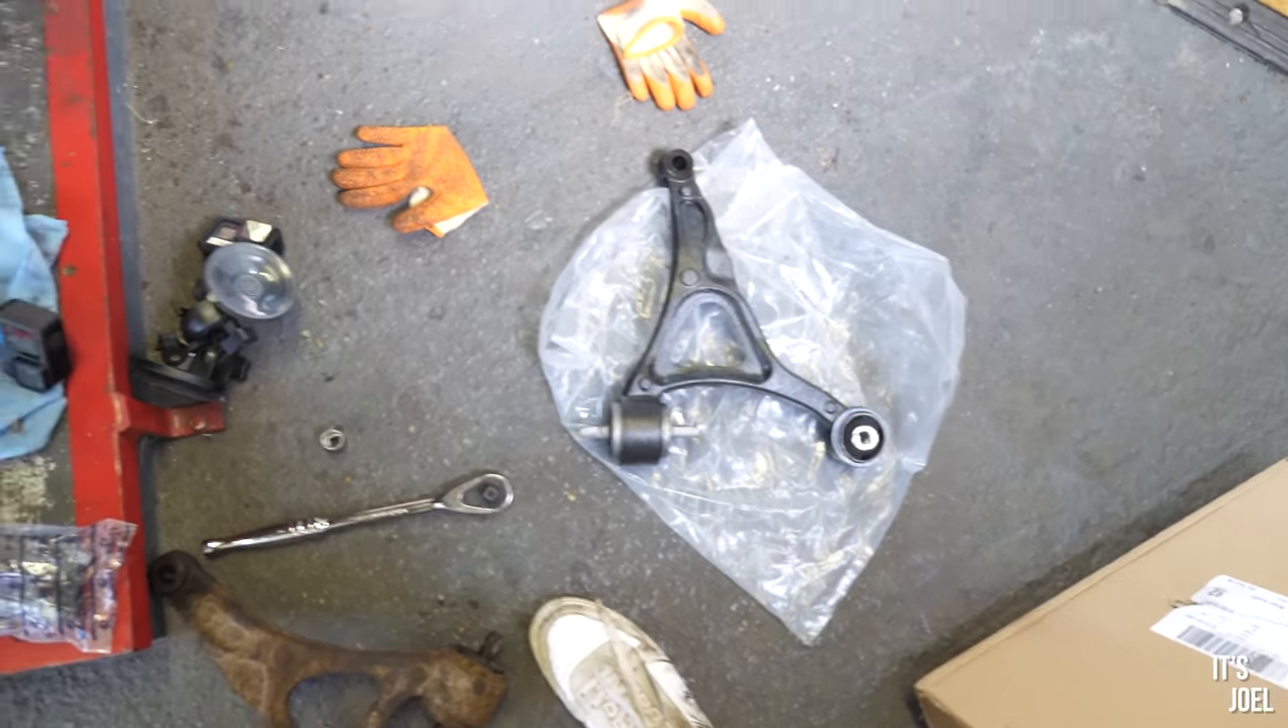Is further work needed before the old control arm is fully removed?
No.